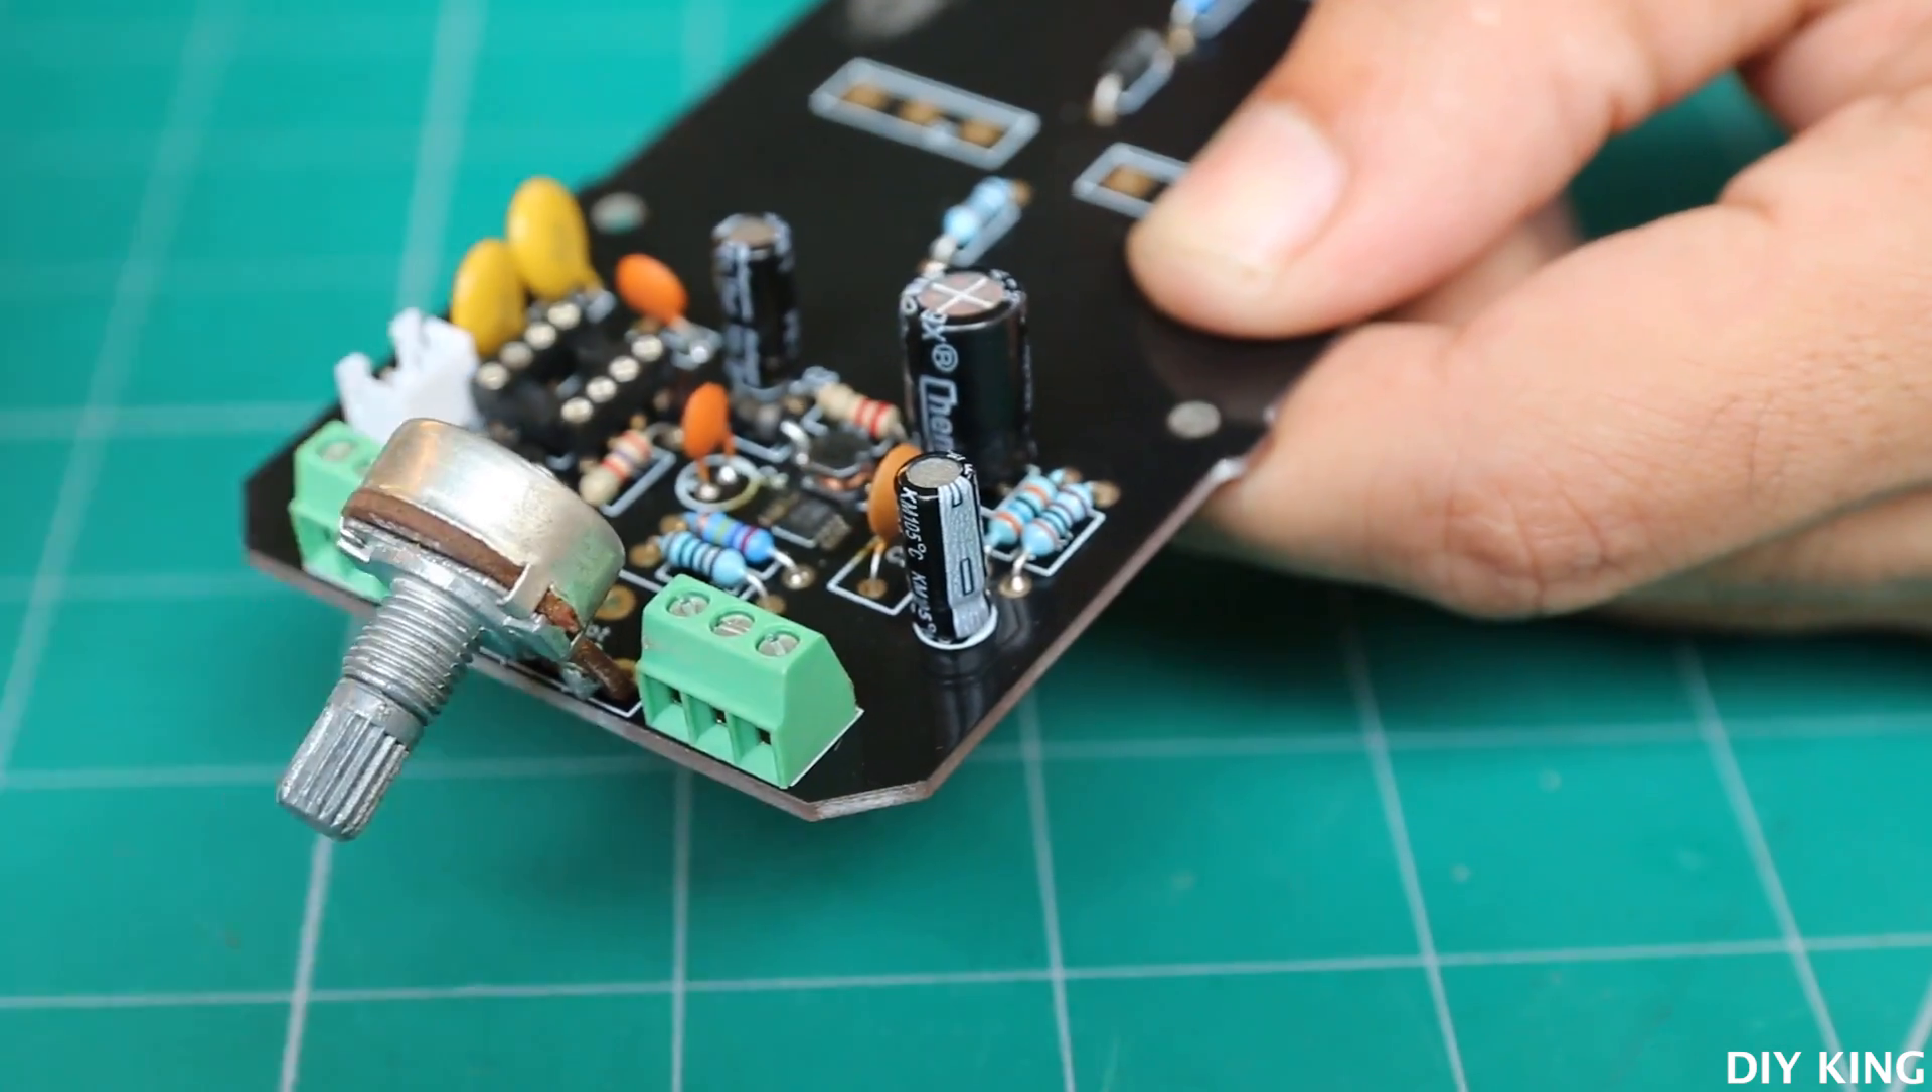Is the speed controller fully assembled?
No.